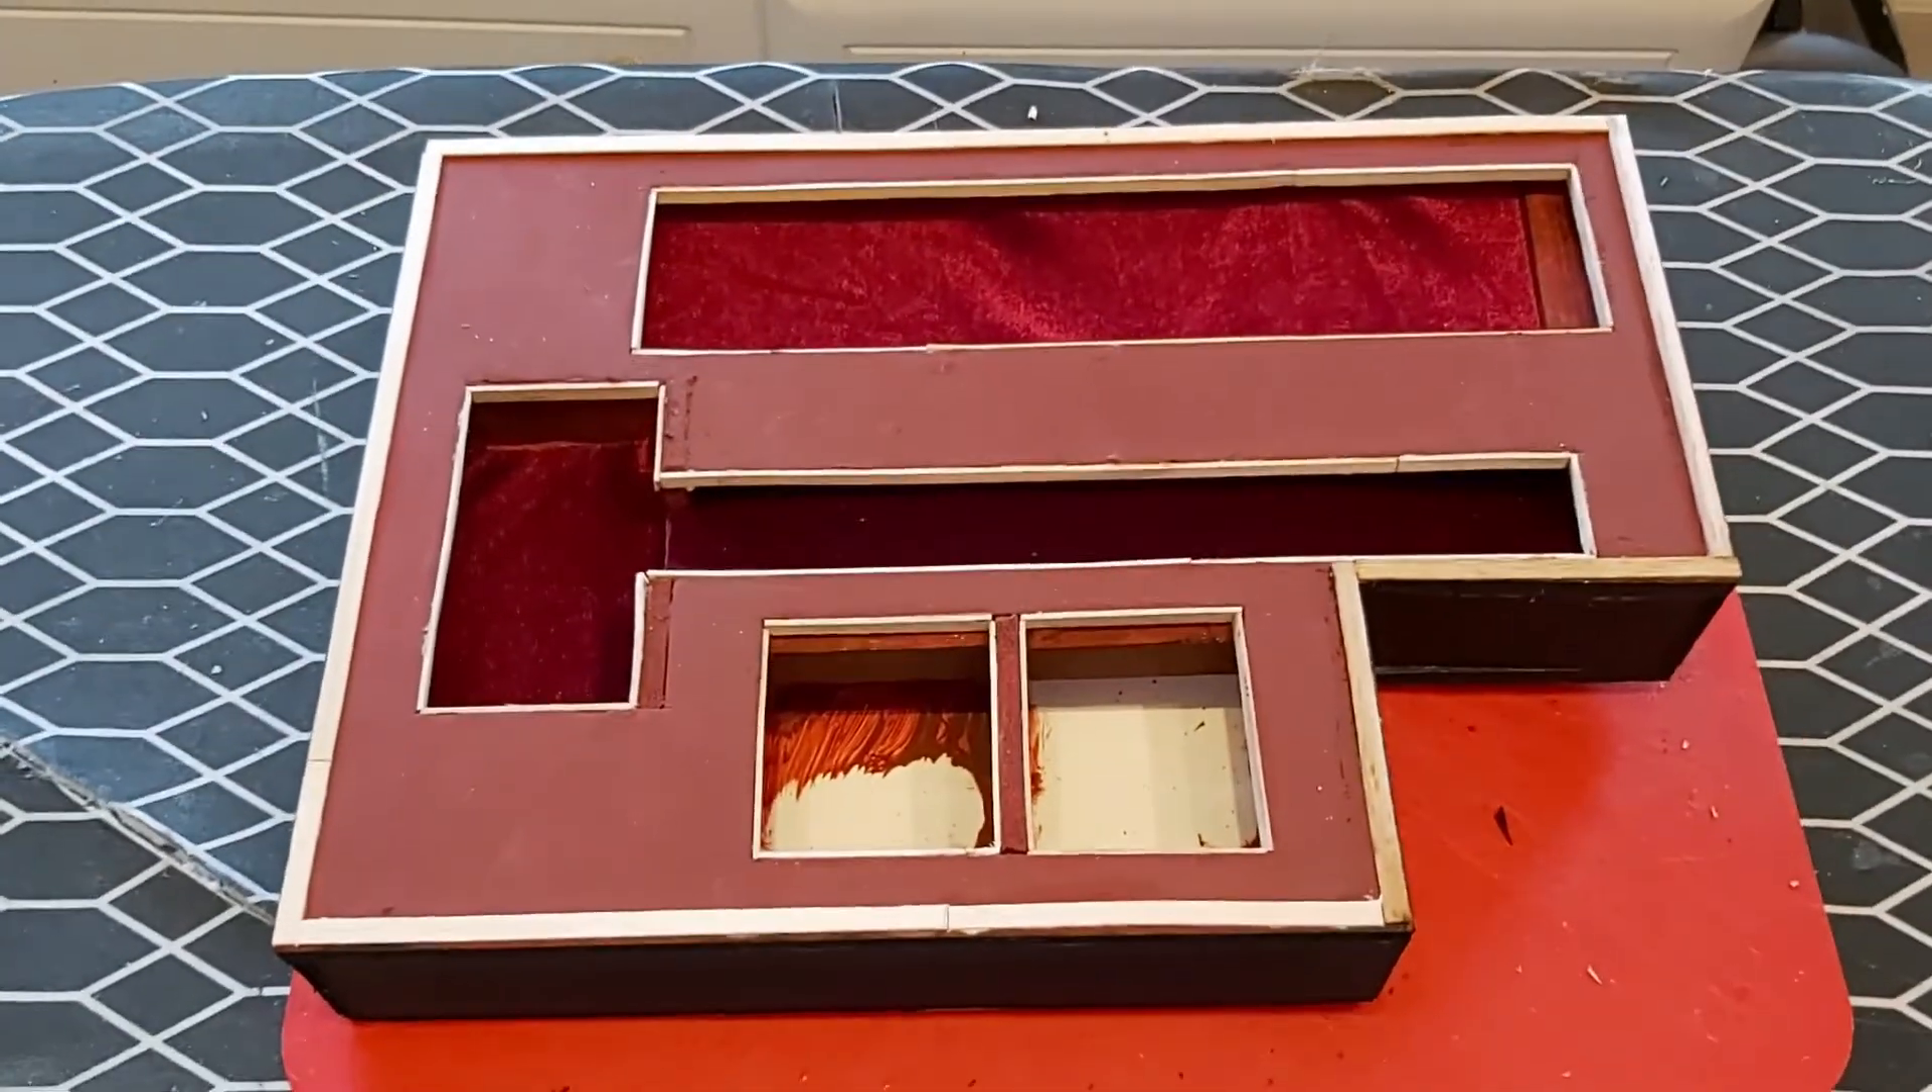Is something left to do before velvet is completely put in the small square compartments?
Yes.